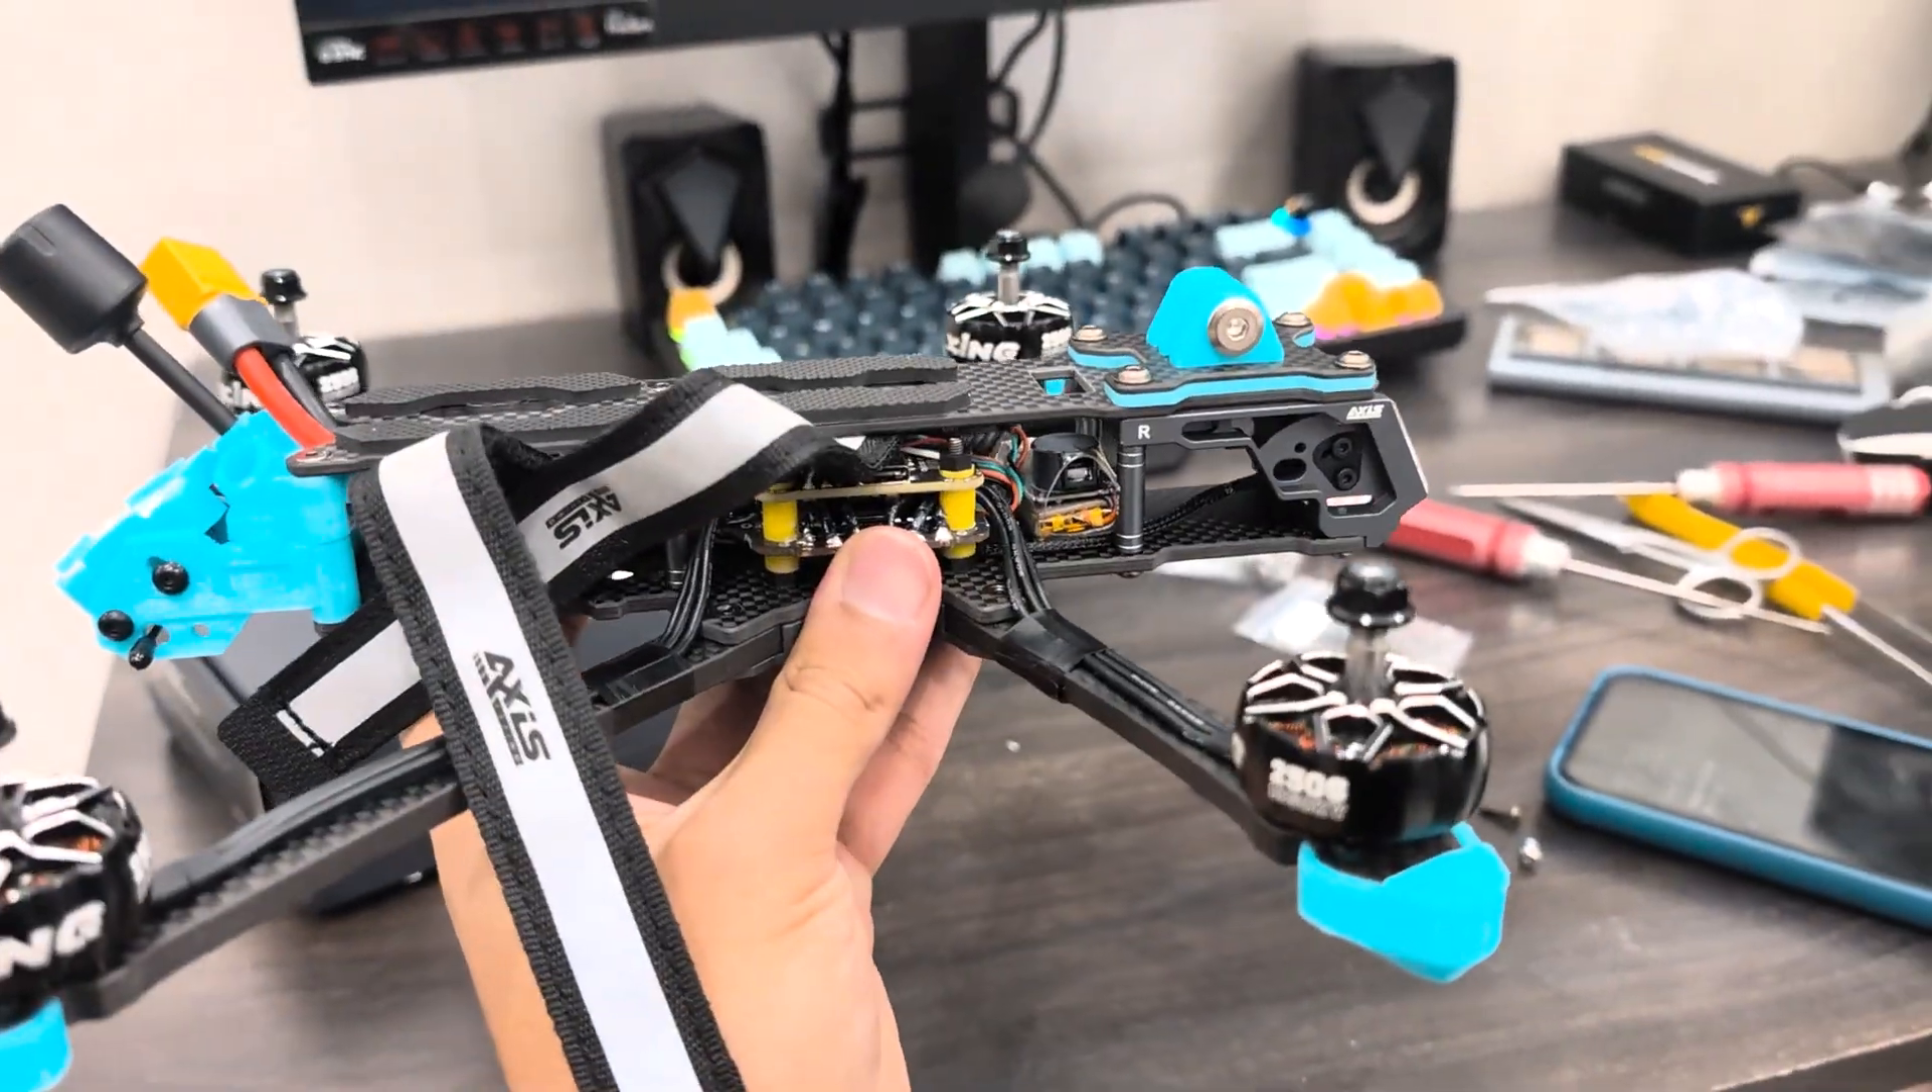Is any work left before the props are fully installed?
Yes.